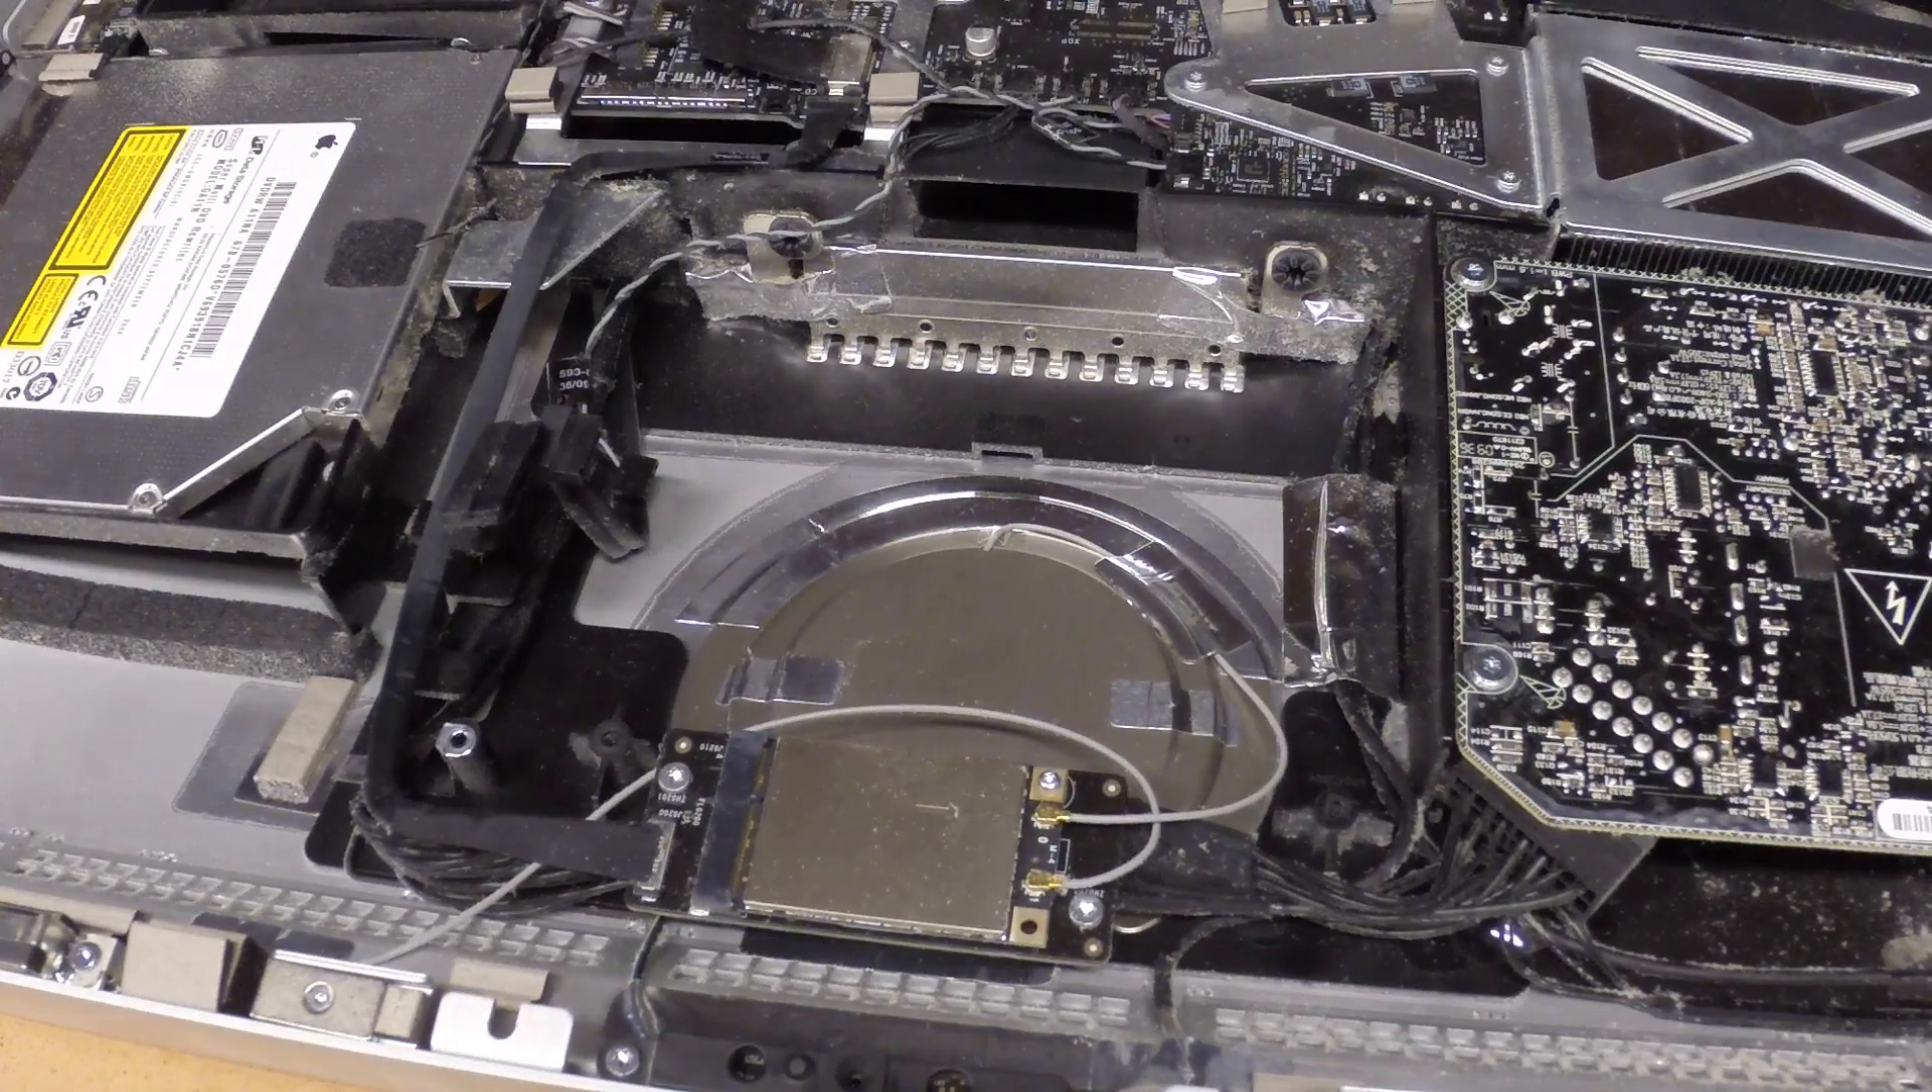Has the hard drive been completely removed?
Yes.